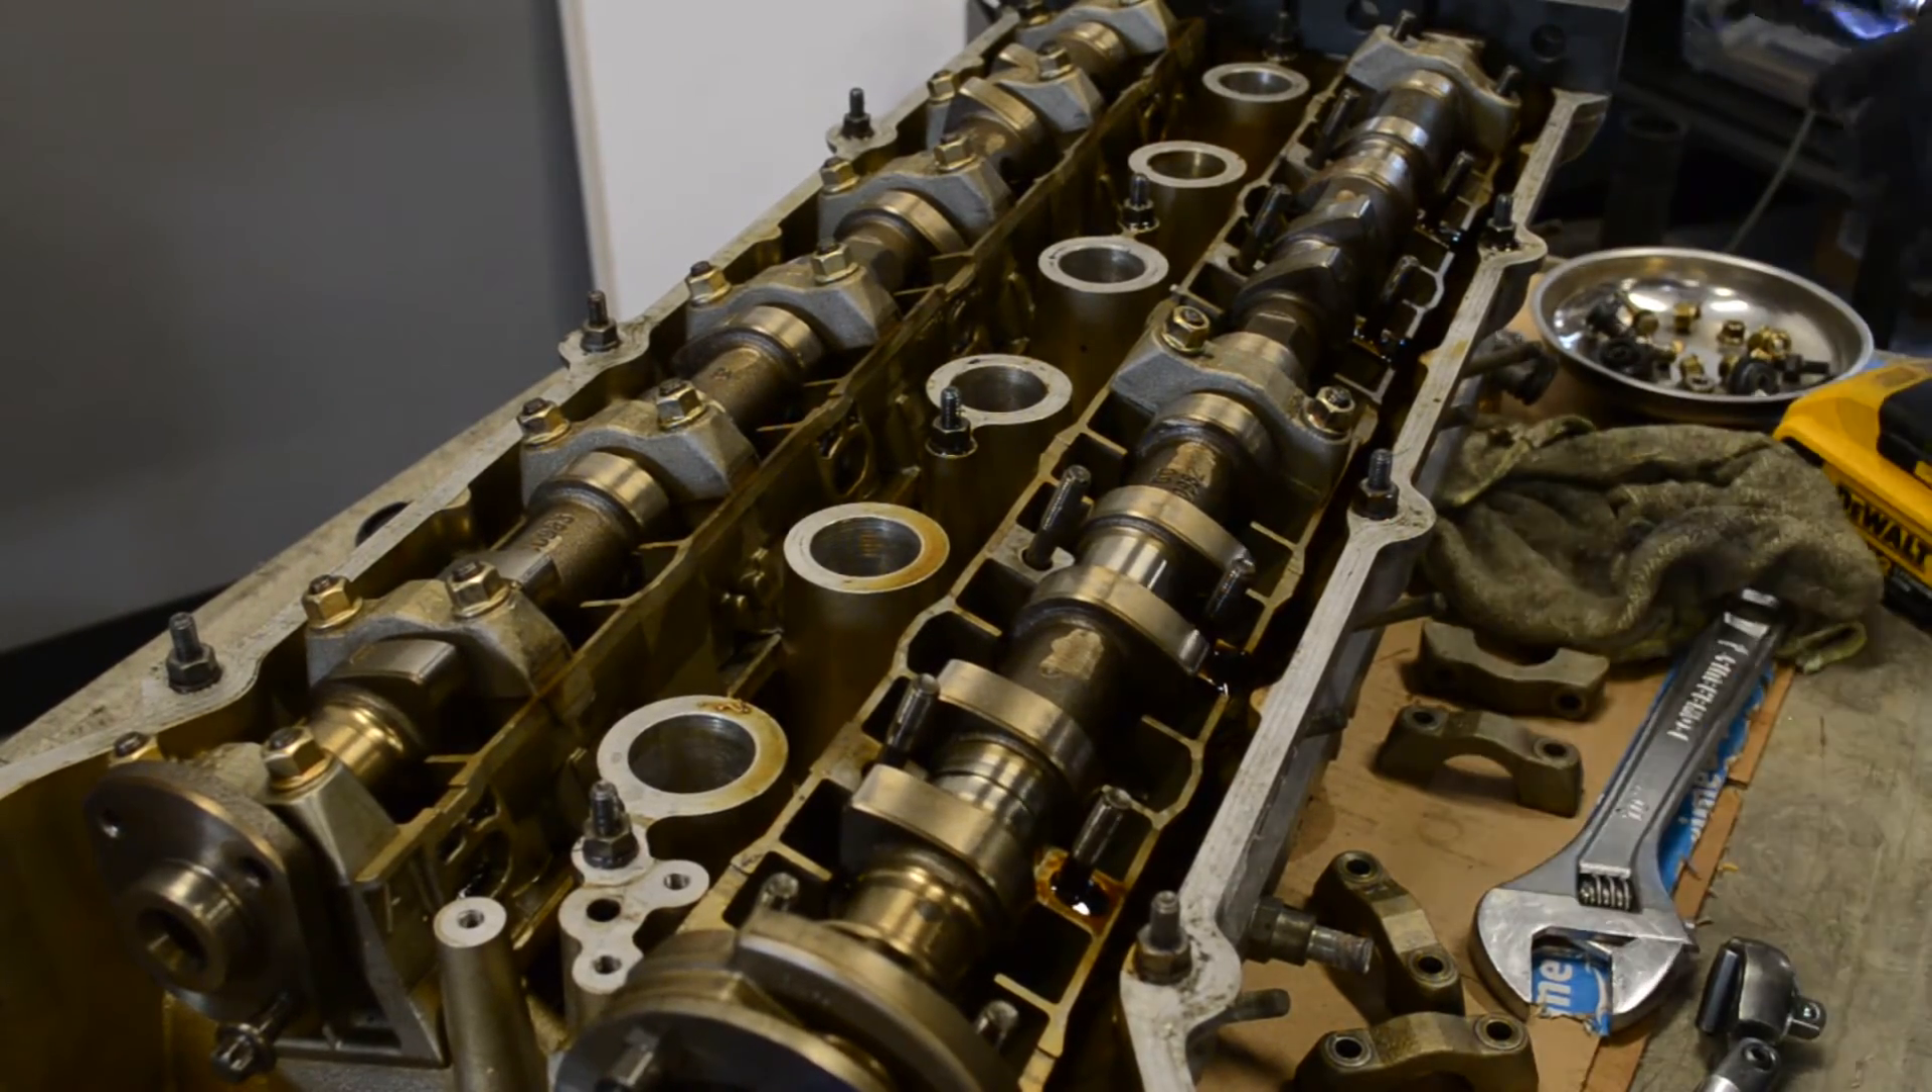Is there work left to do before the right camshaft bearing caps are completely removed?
Yes.